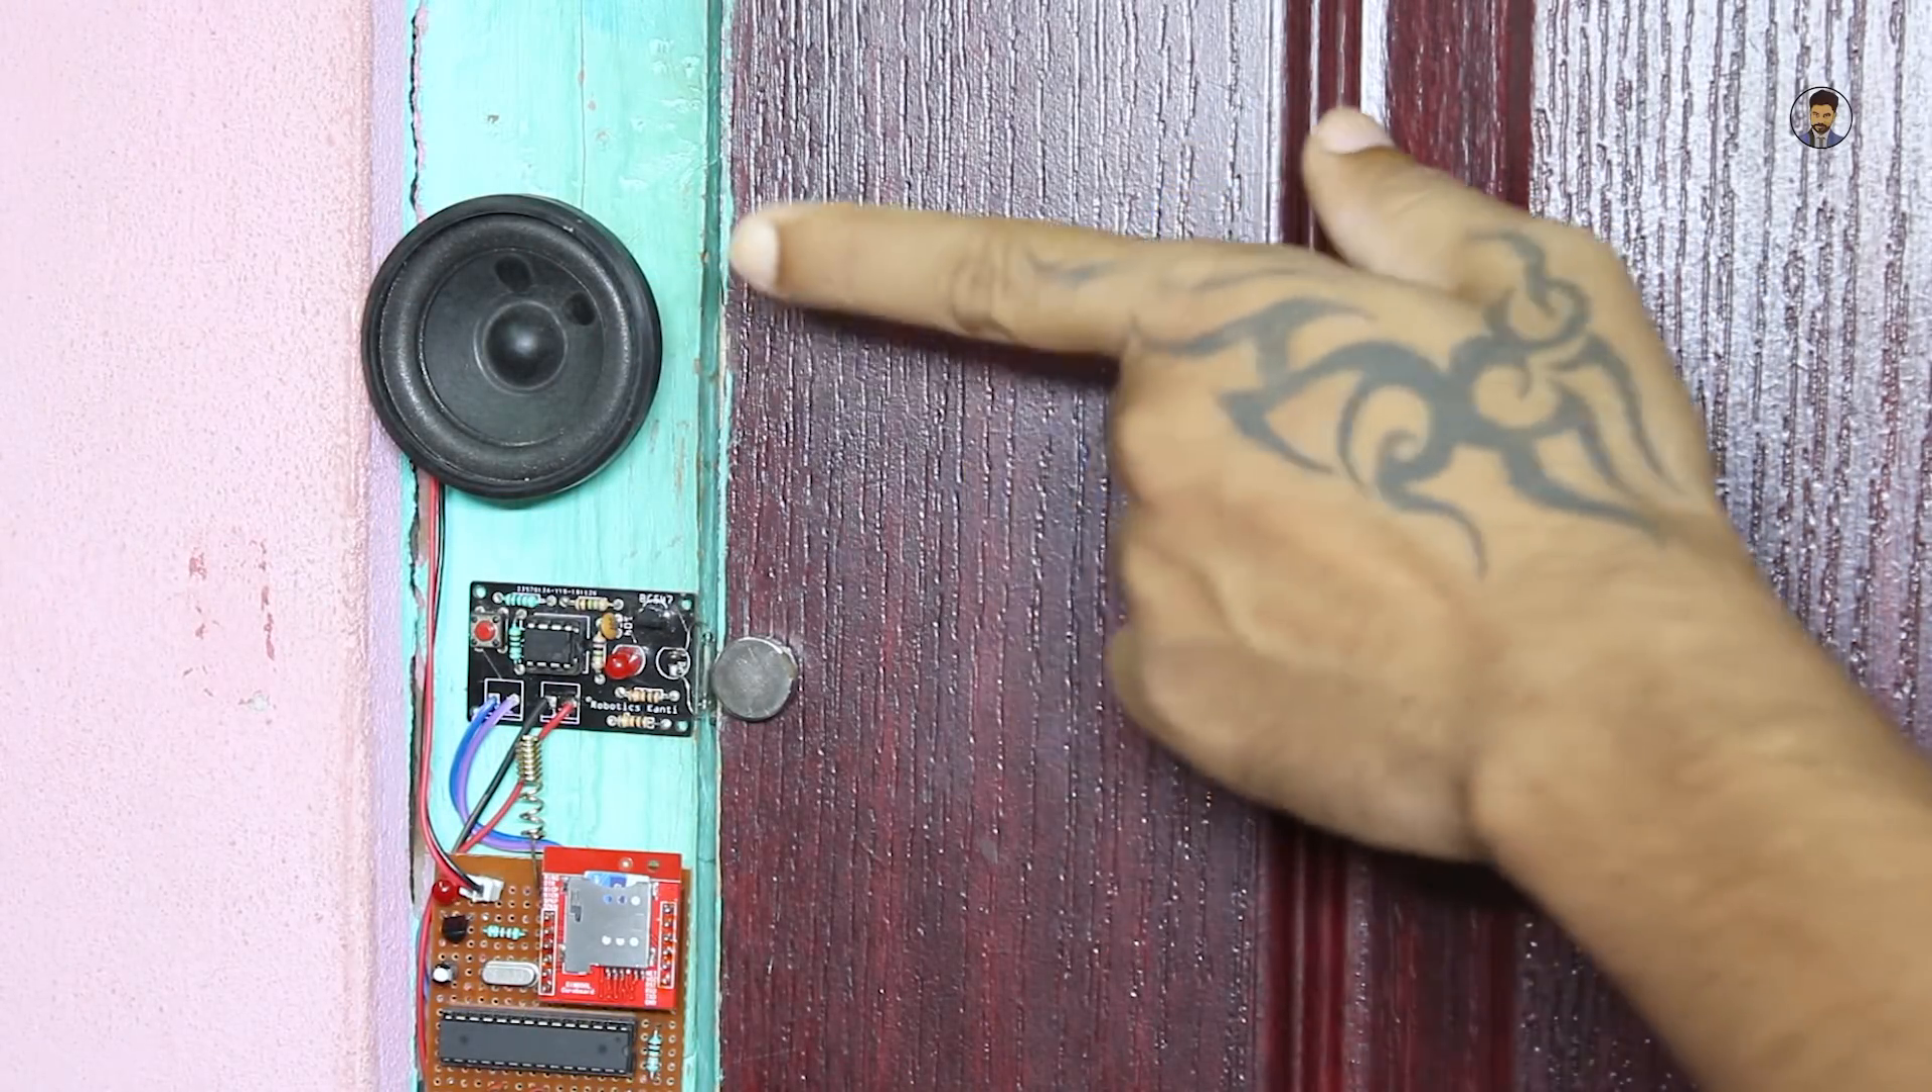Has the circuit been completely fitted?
Yes.